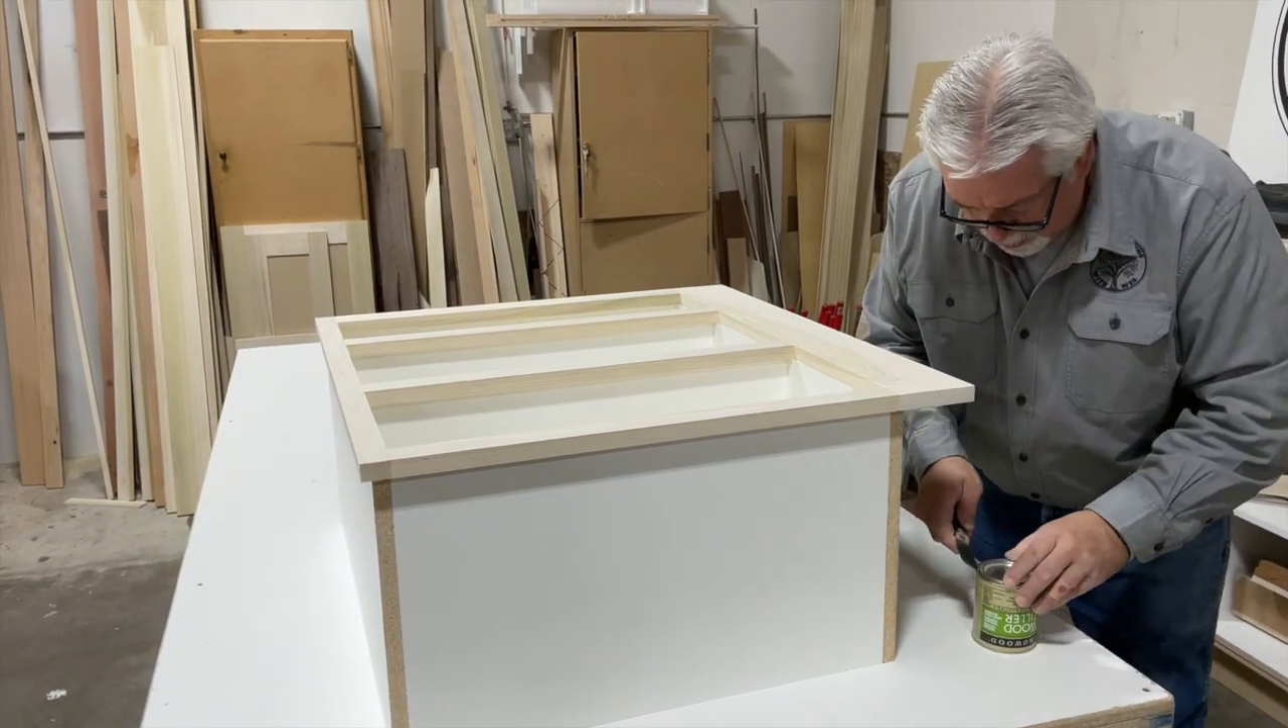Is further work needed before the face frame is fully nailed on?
No.